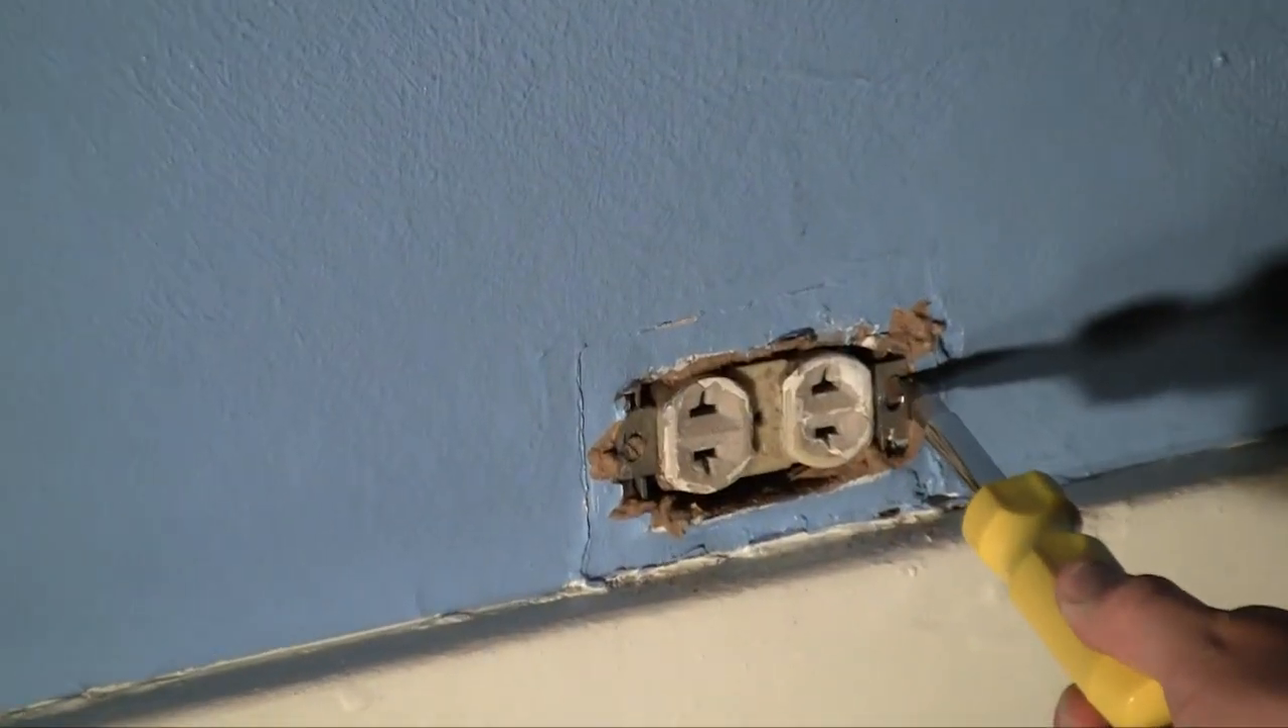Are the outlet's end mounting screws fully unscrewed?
No.